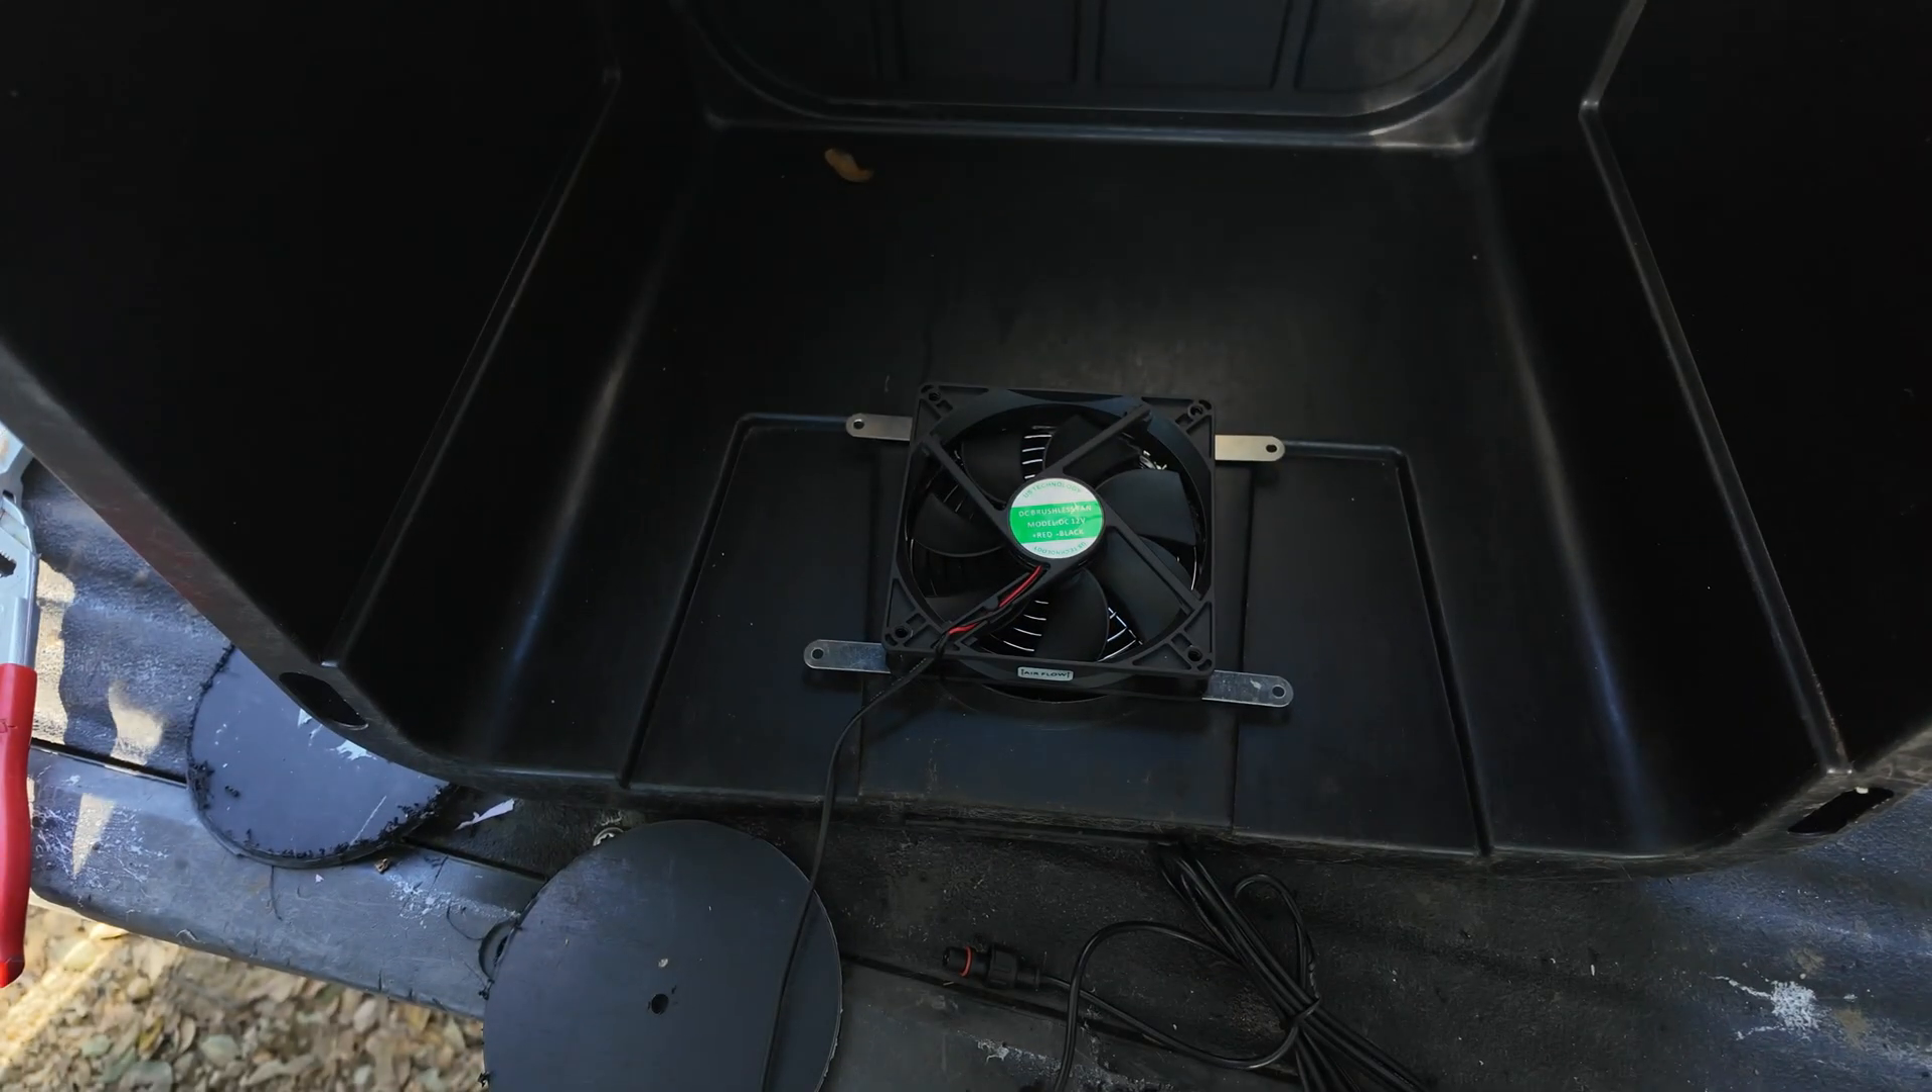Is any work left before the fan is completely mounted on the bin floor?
Yes.